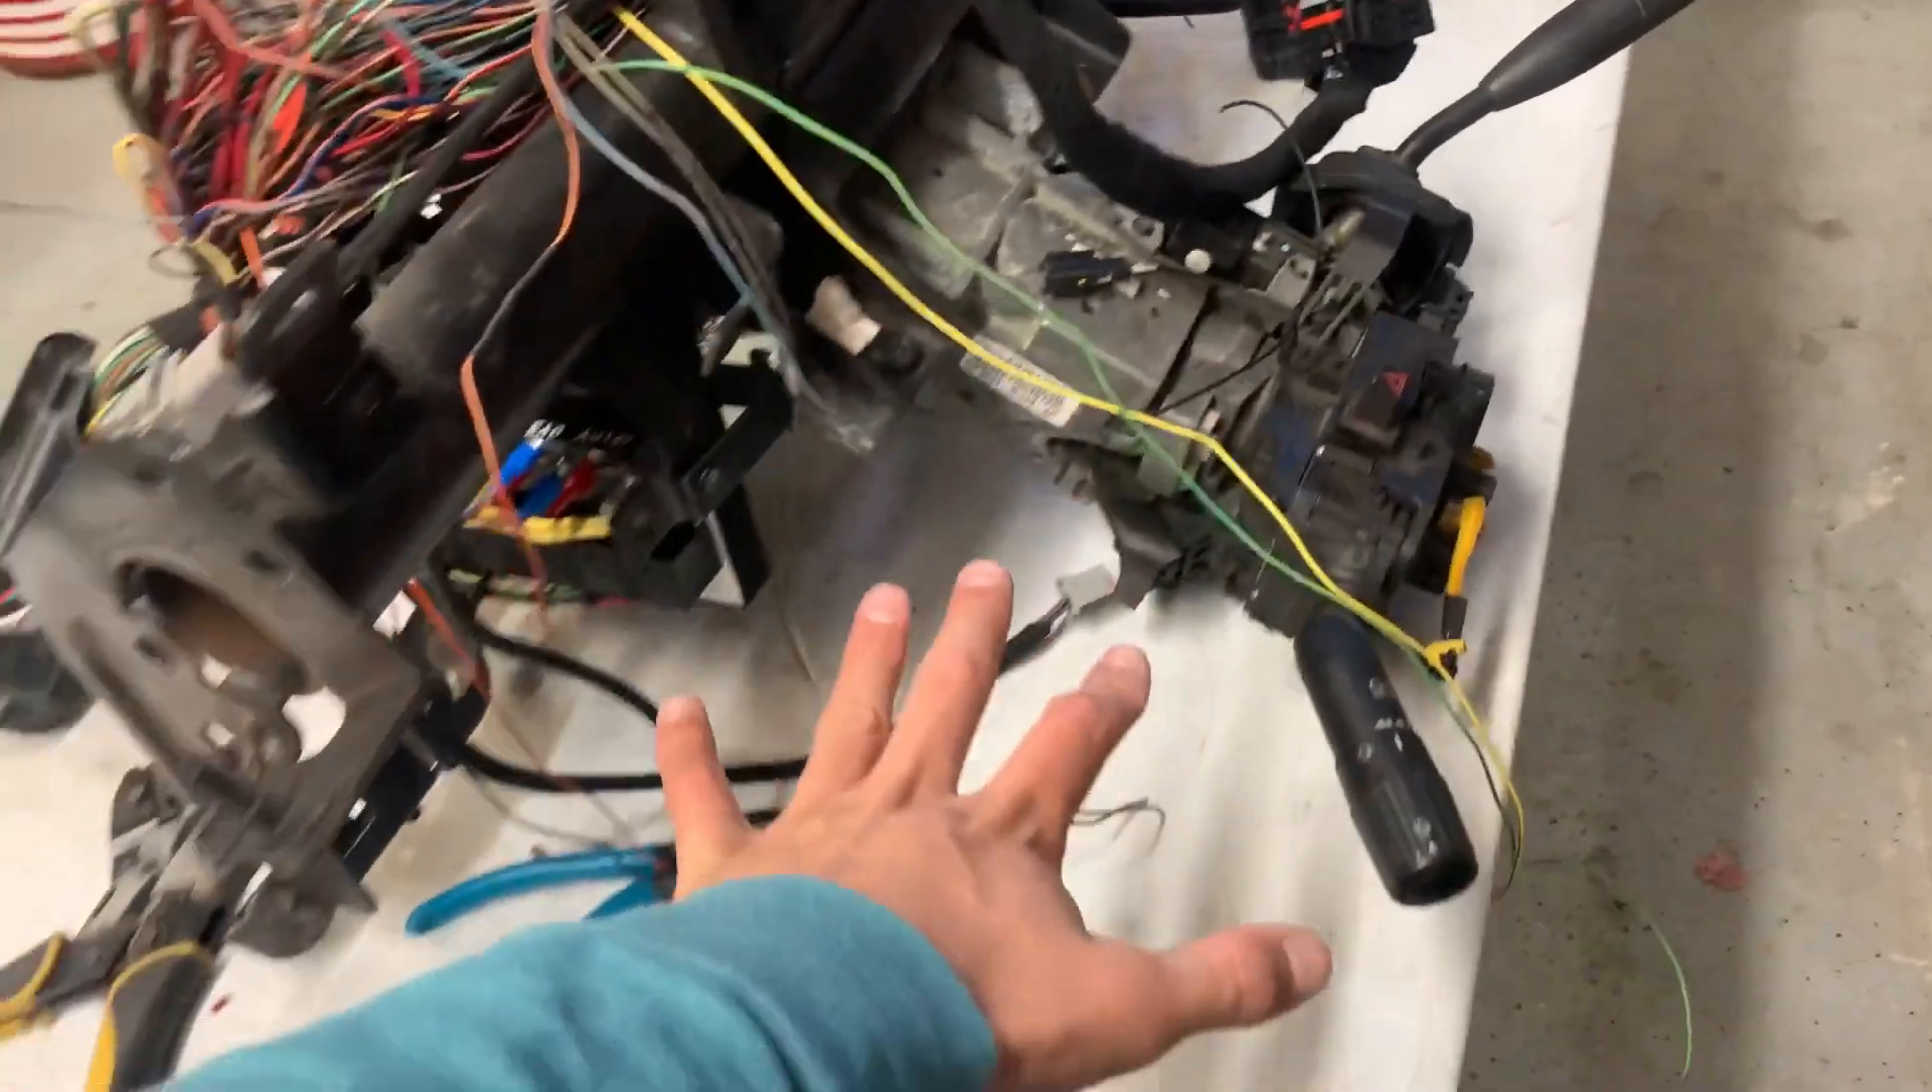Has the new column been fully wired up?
No.